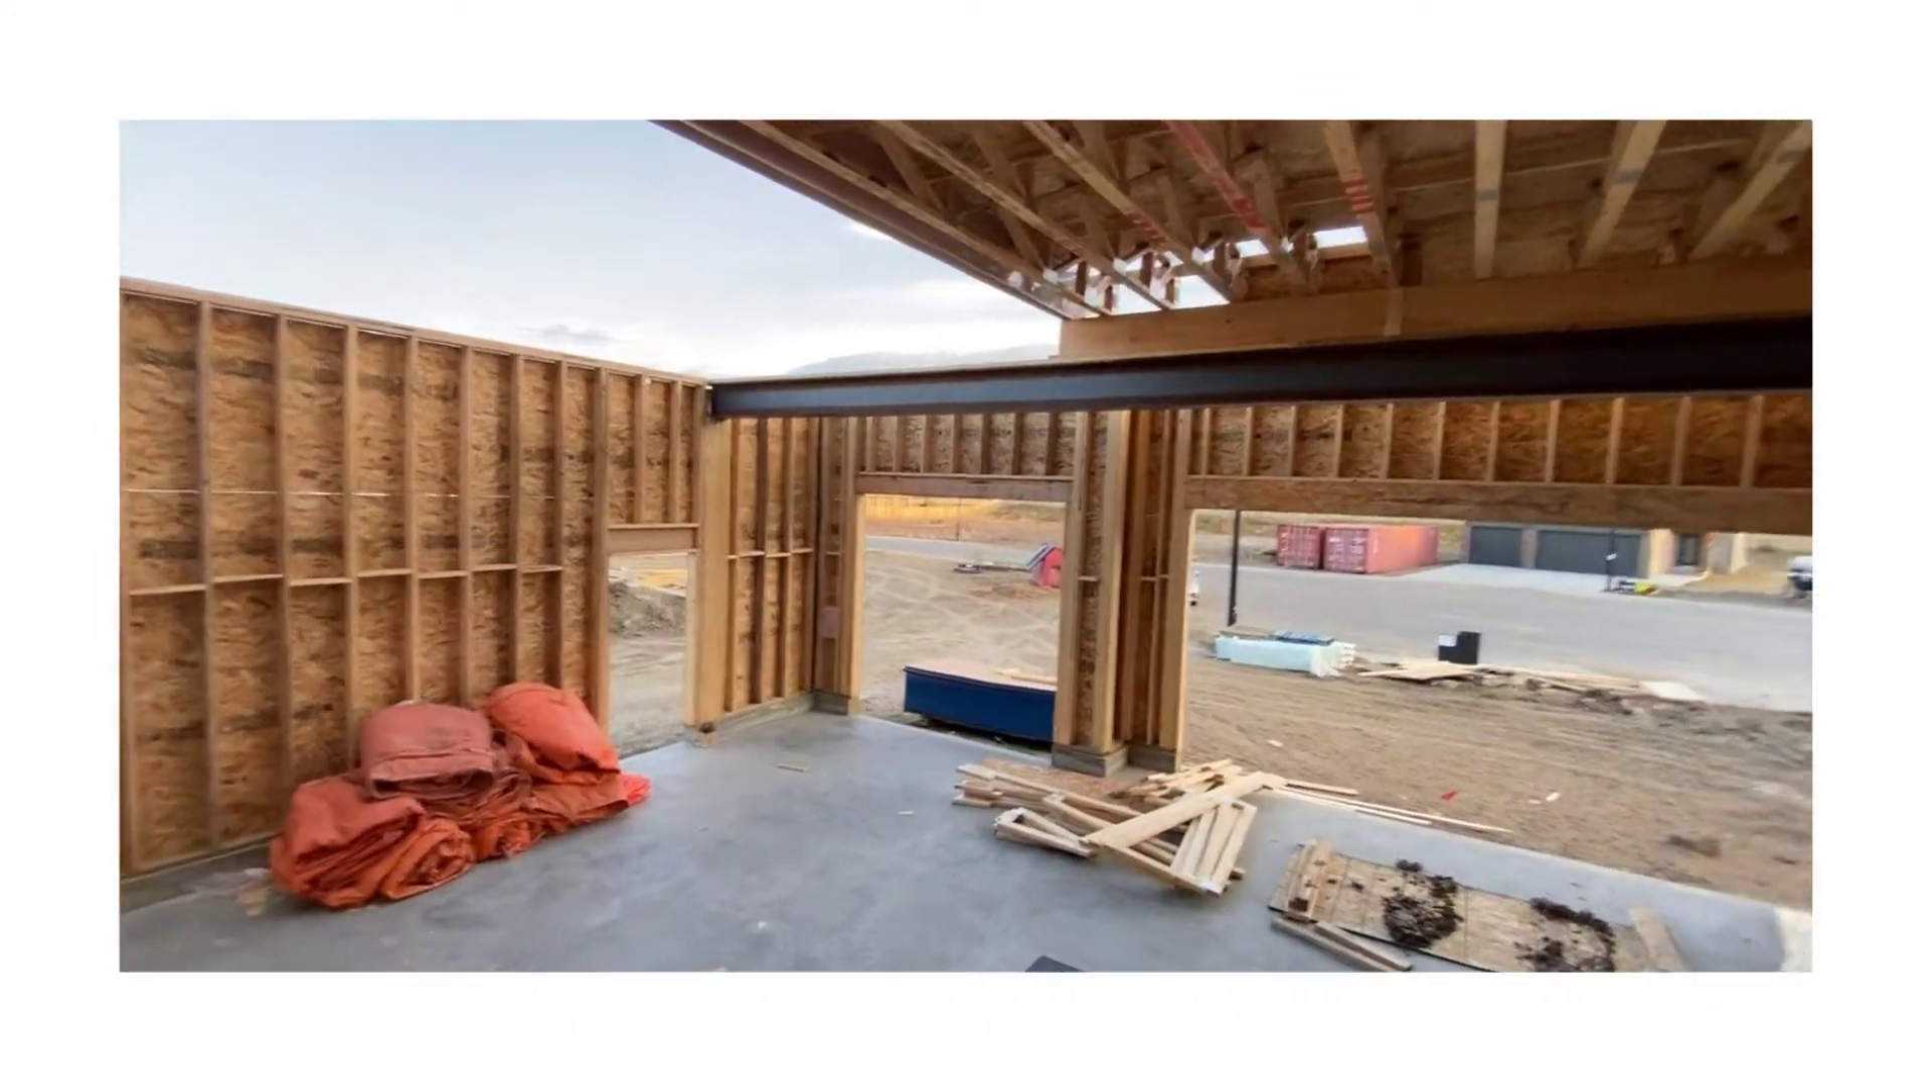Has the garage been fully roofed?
No.